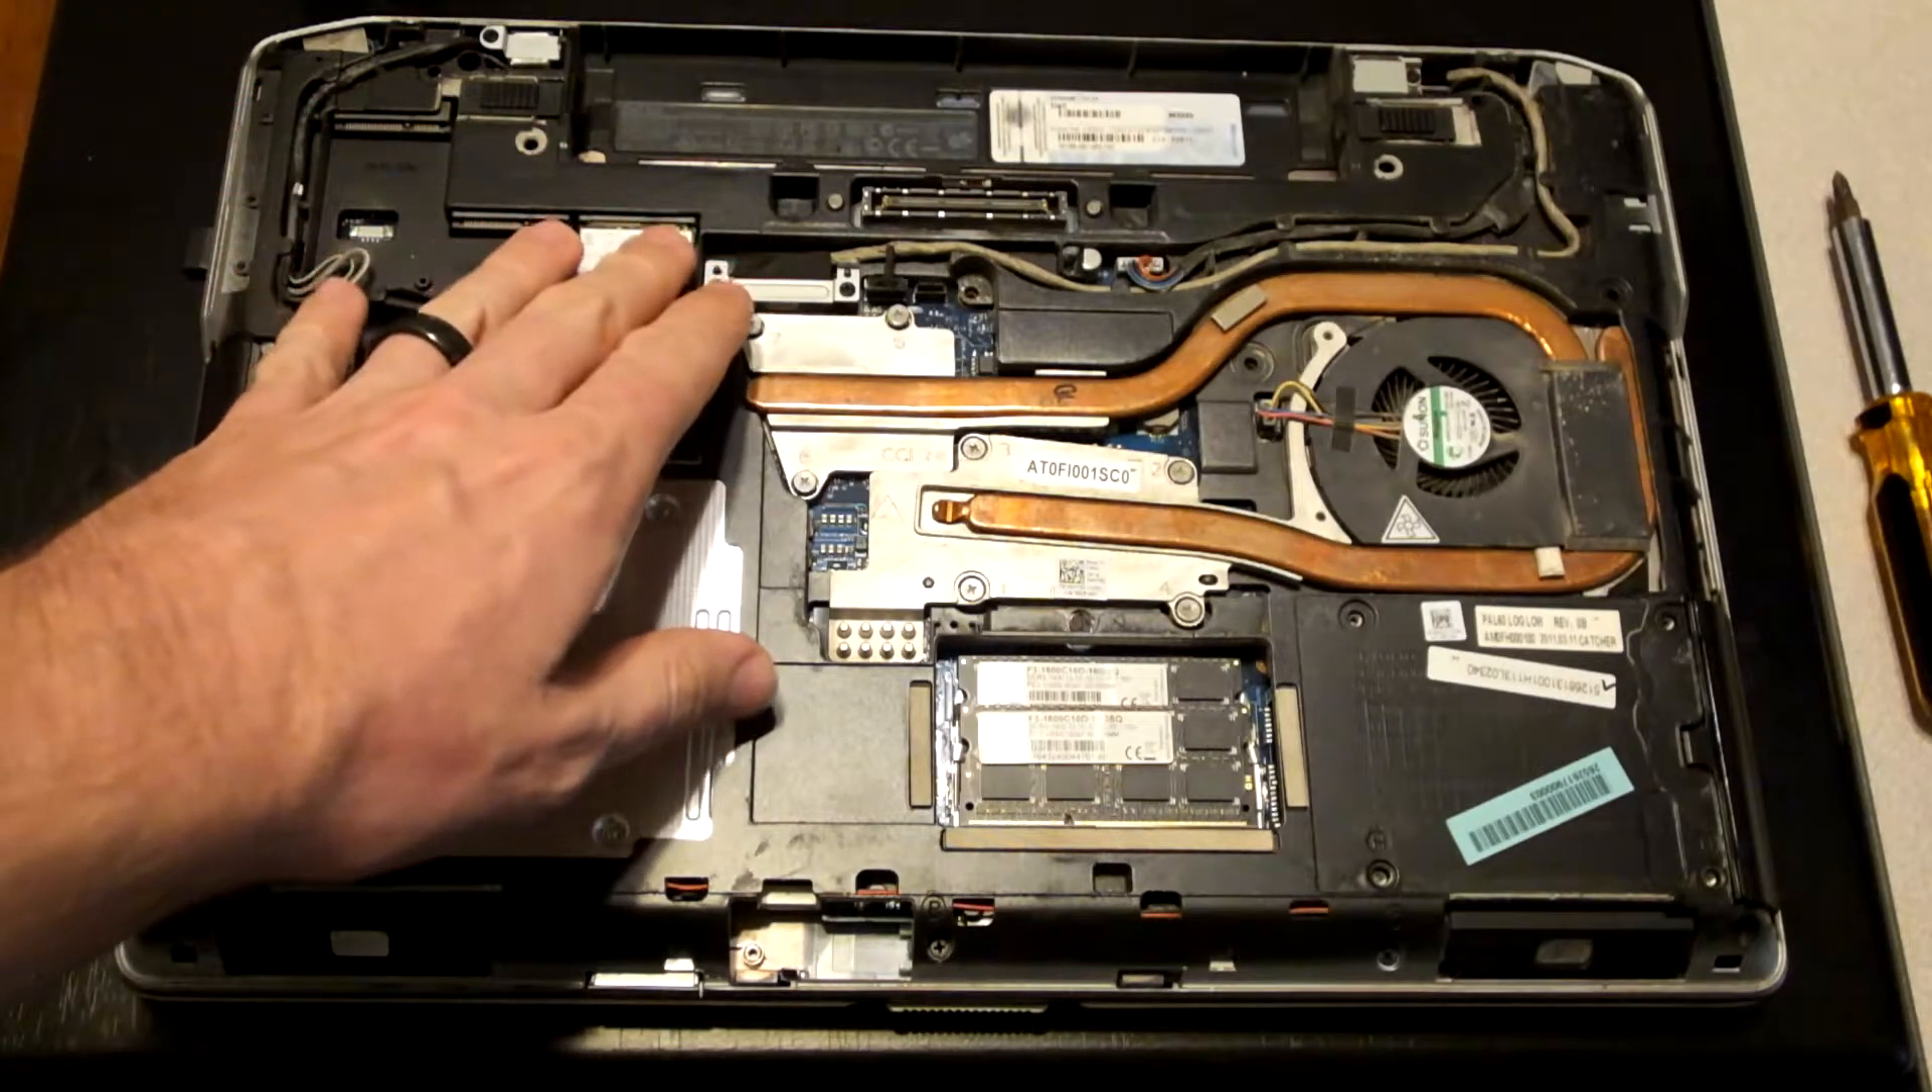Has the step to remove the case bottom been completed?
Yes.